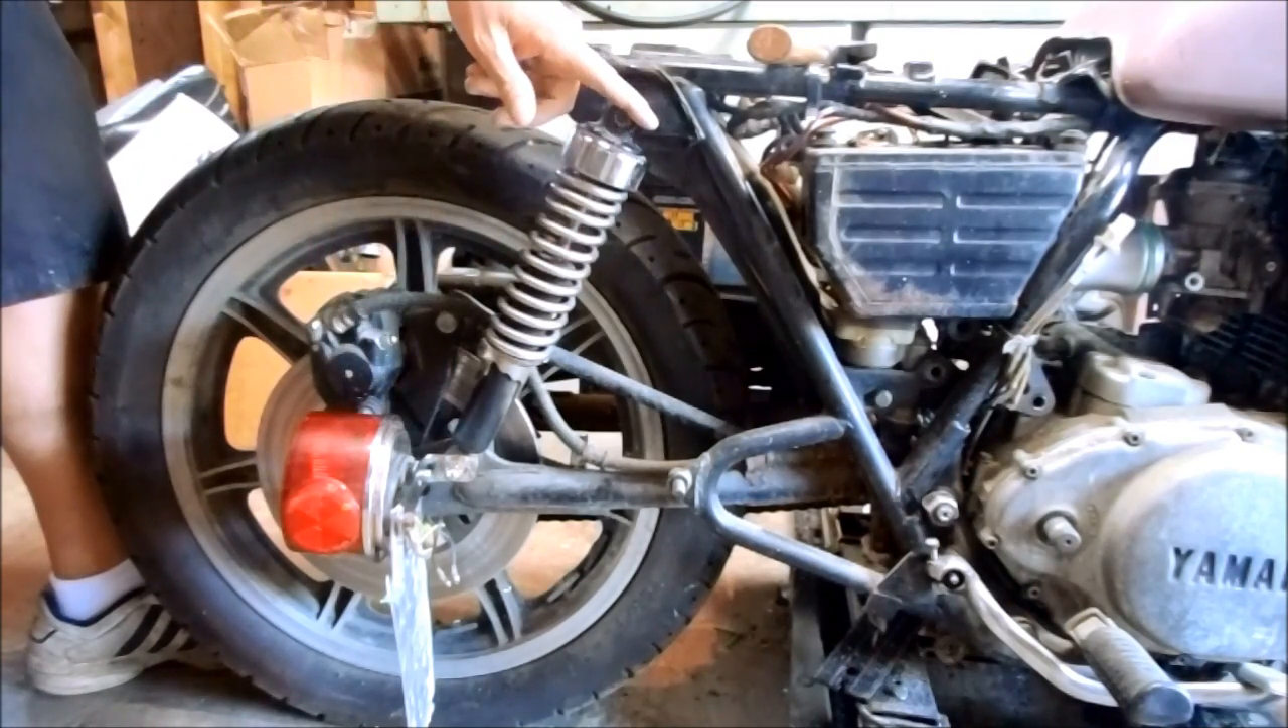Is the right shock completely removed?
No.